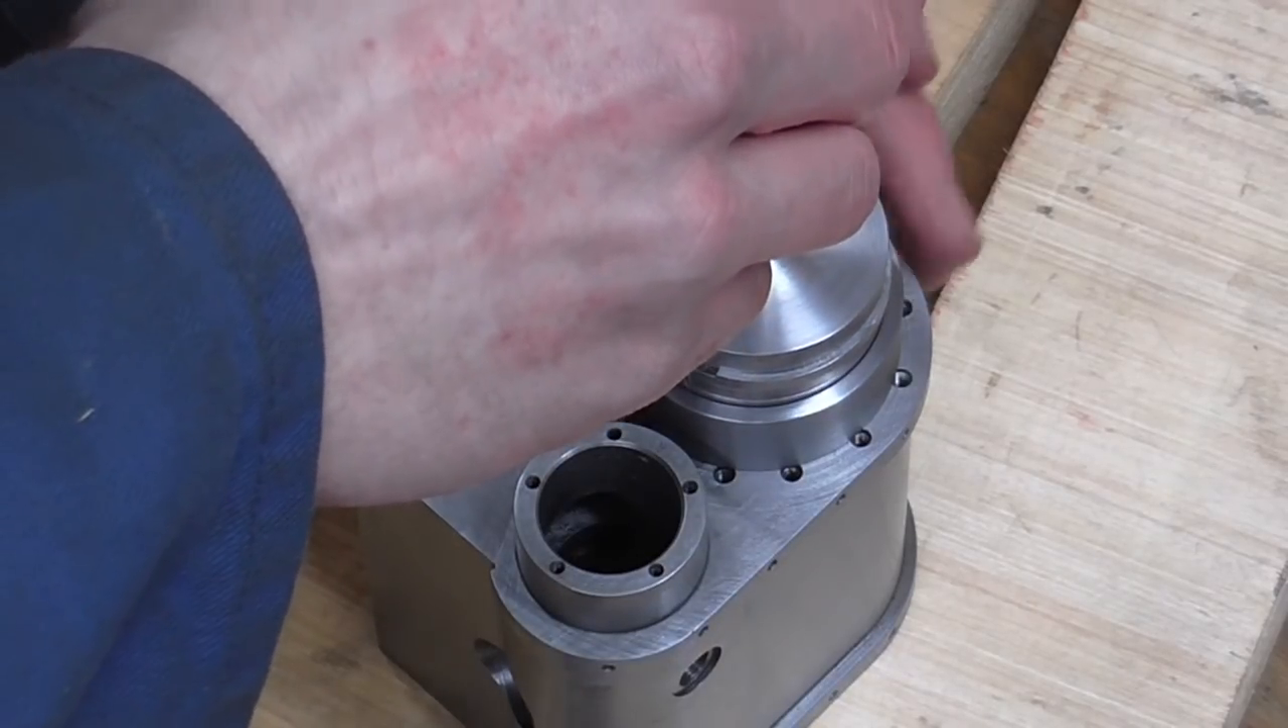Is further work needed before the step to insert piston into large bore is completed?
Yes.